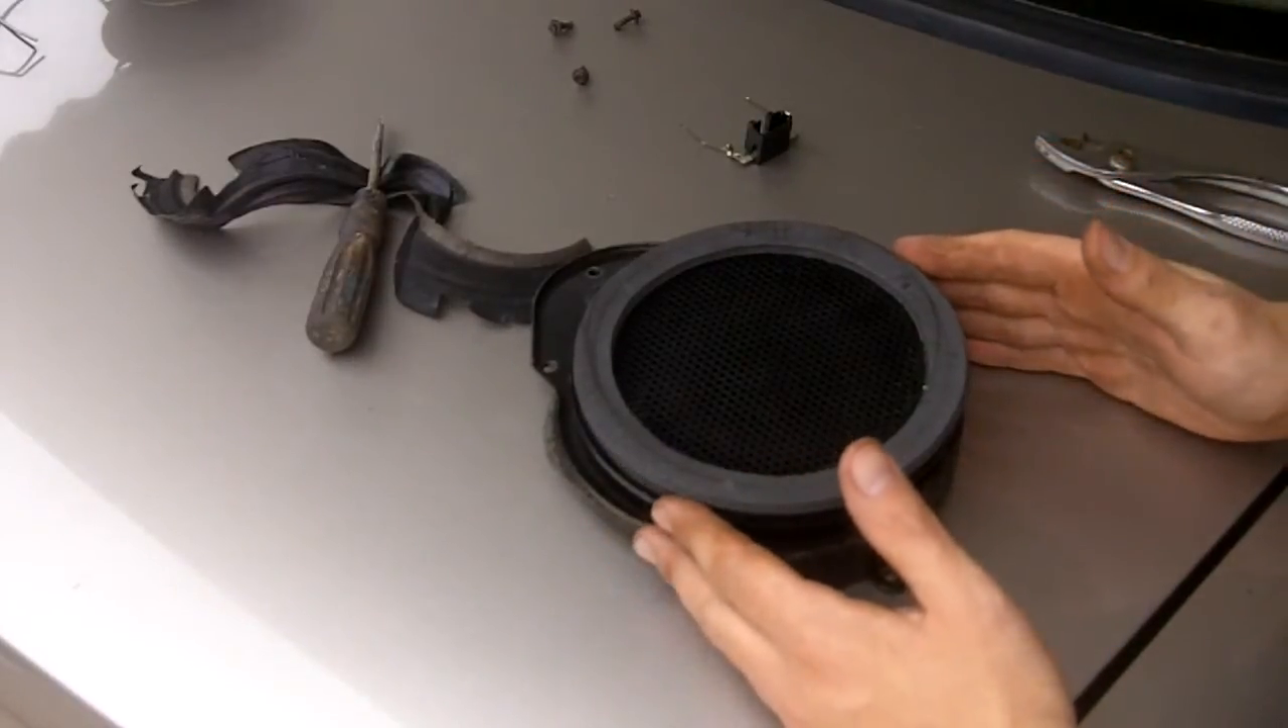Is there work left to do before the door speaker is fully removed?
No.